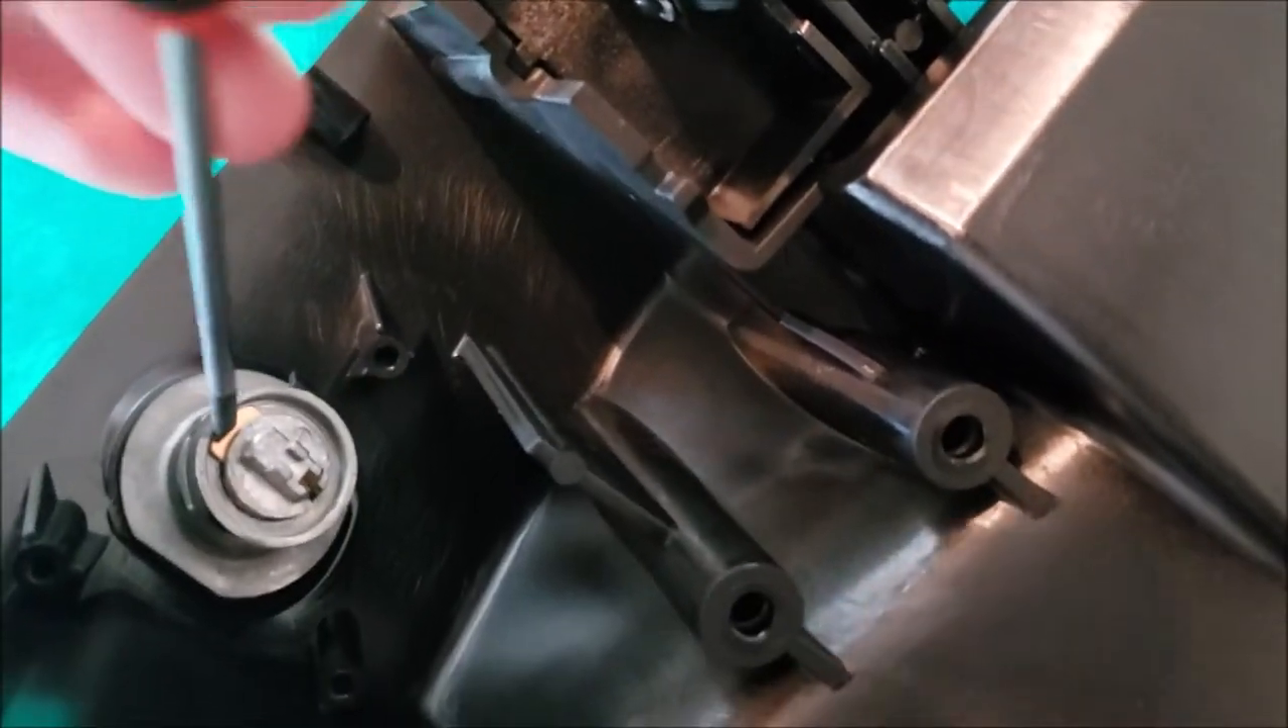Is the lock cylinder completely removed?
No.